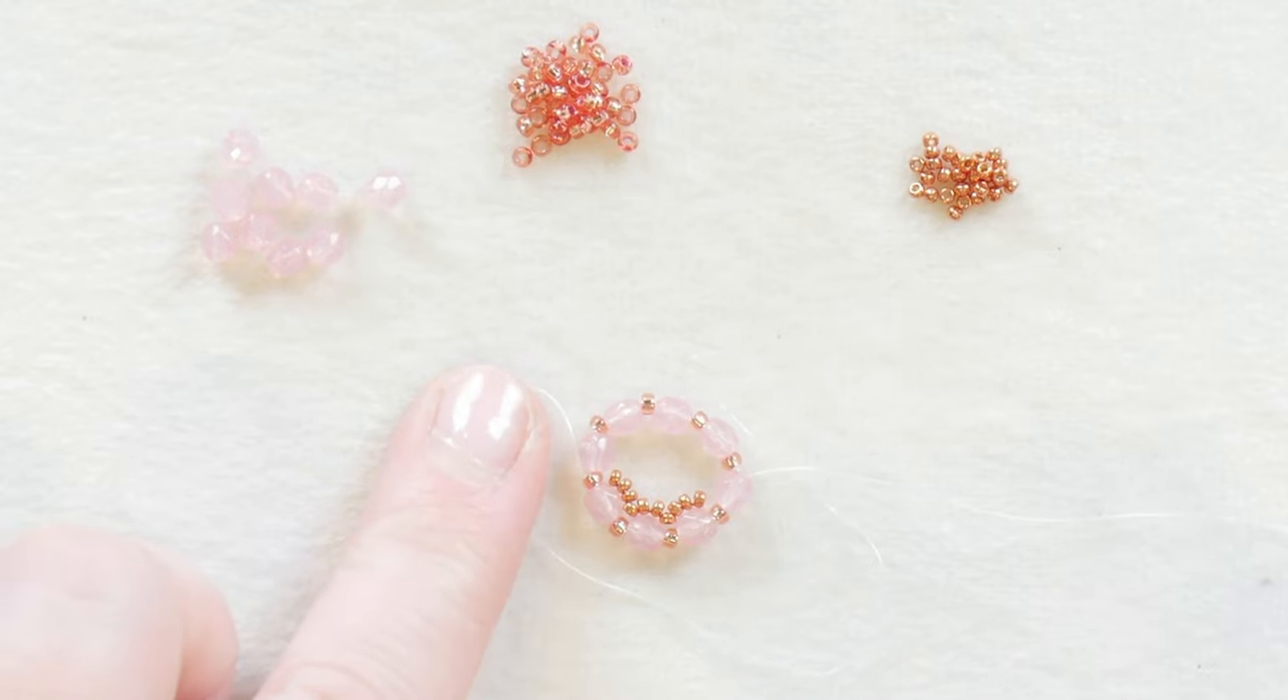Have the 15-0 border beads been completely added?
No.